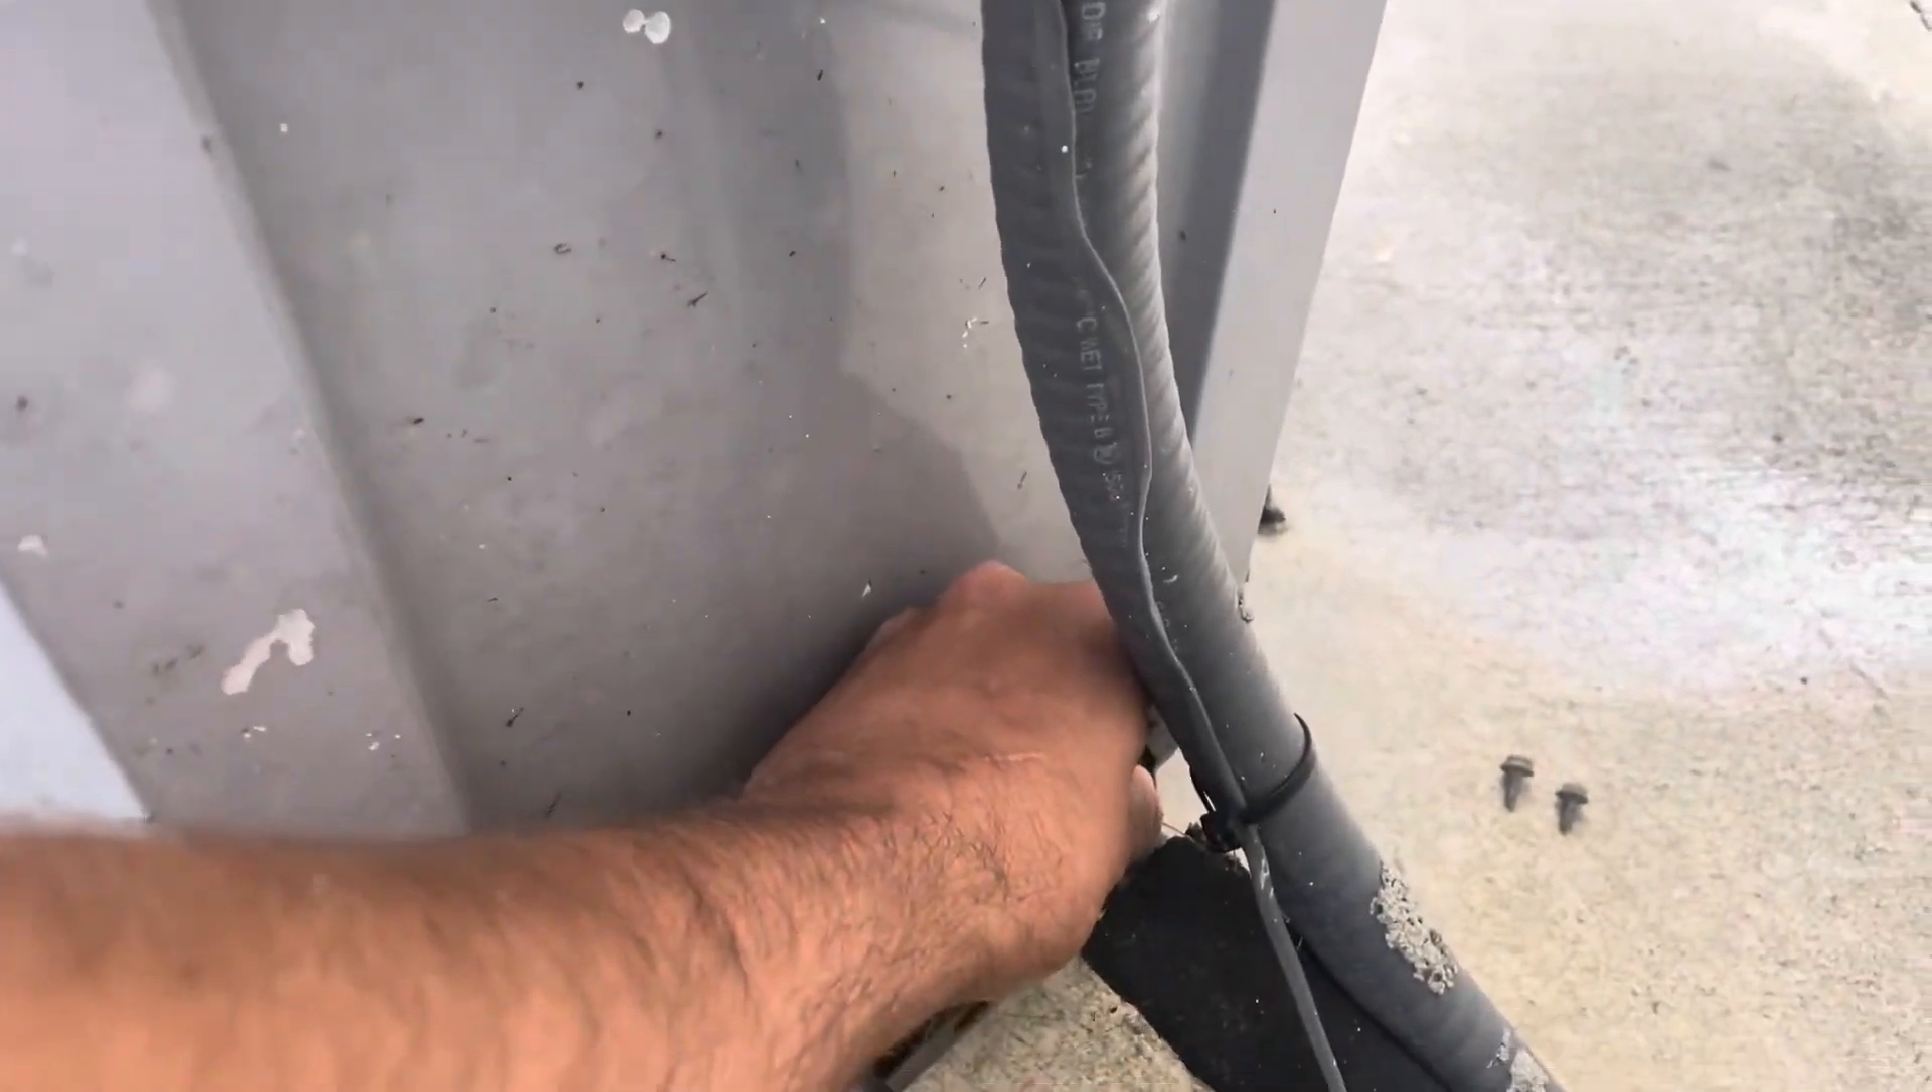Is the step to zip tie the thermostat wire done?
Yes.